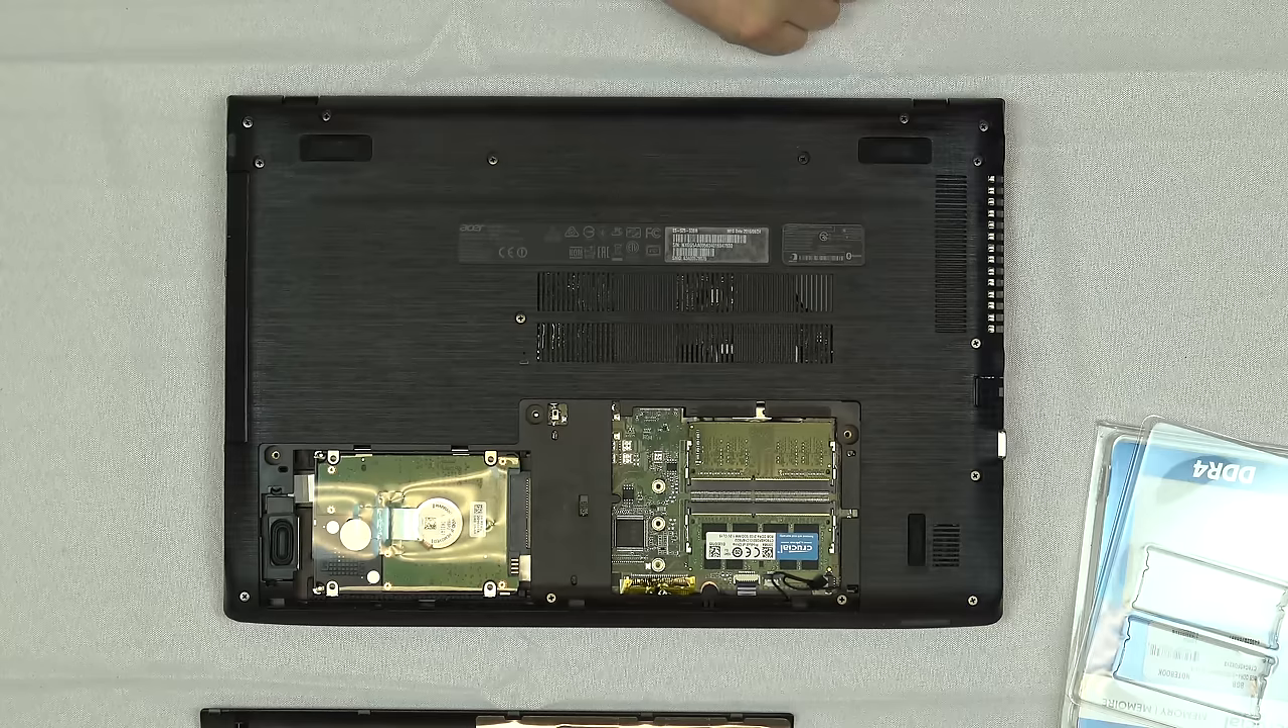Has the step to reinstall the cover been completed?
No.